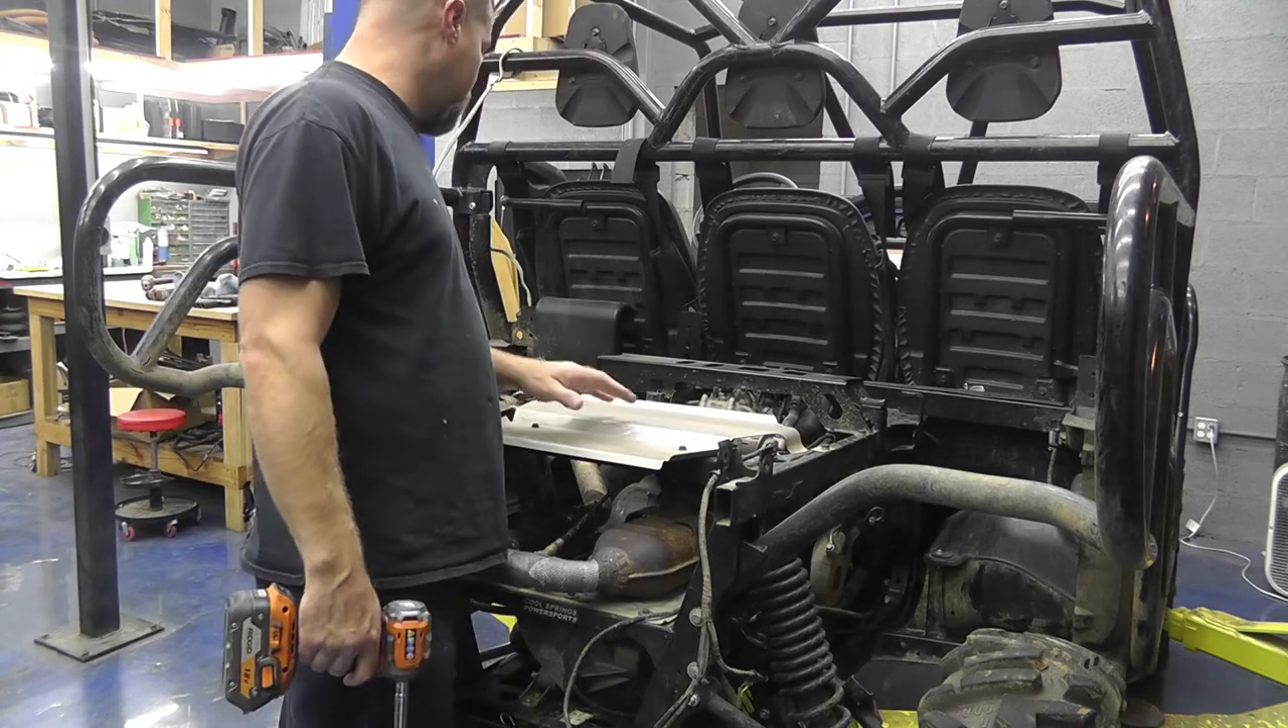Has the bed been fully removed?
Yes.